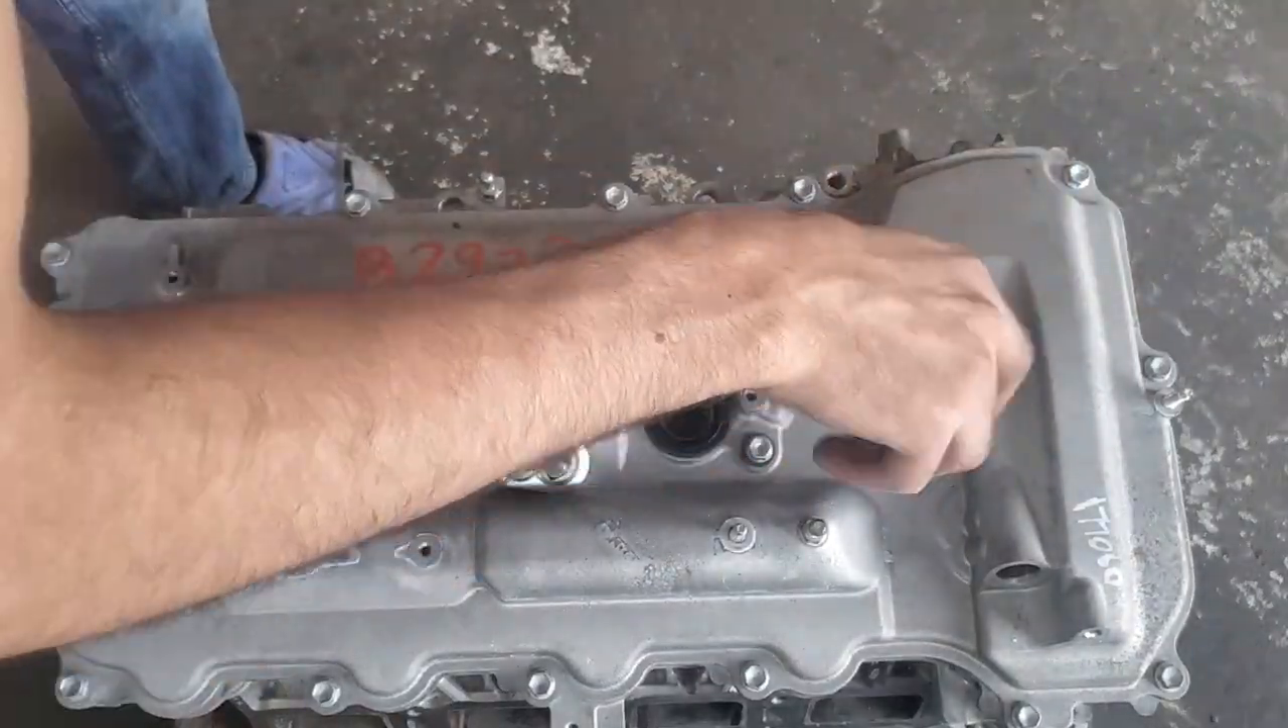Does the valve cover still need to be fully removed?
Yes.